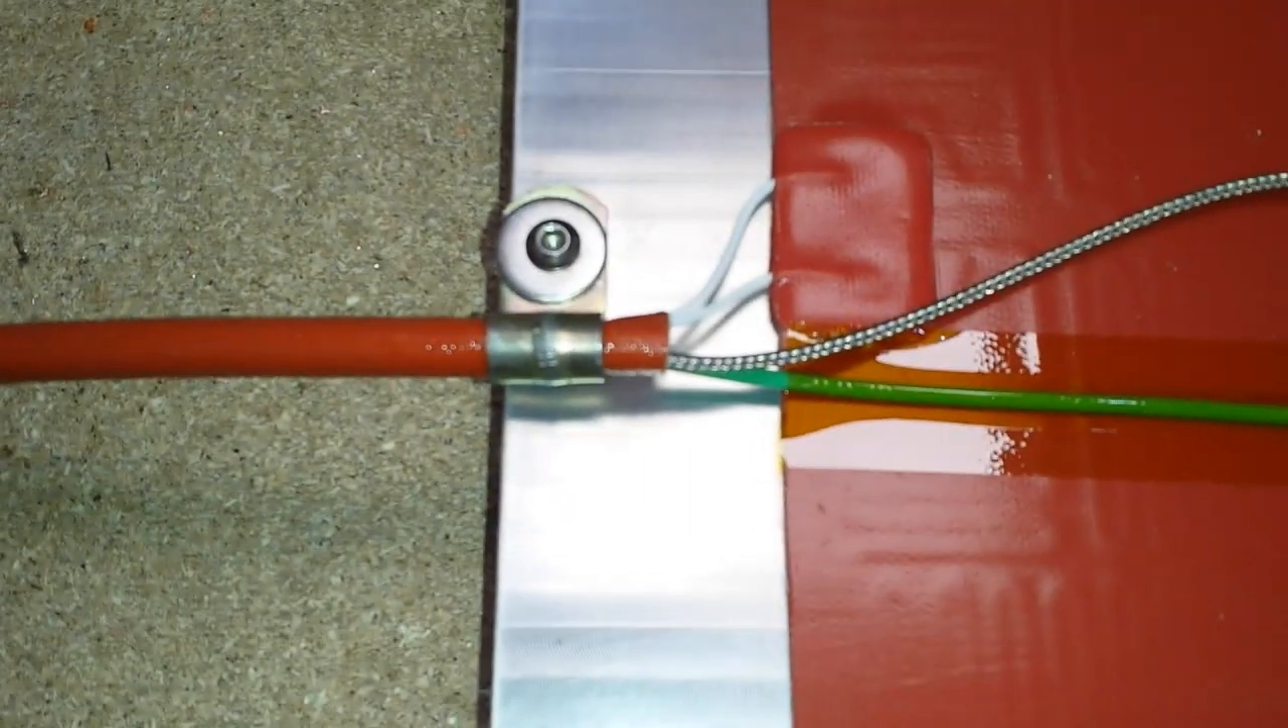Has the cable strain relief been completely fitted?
Yes.